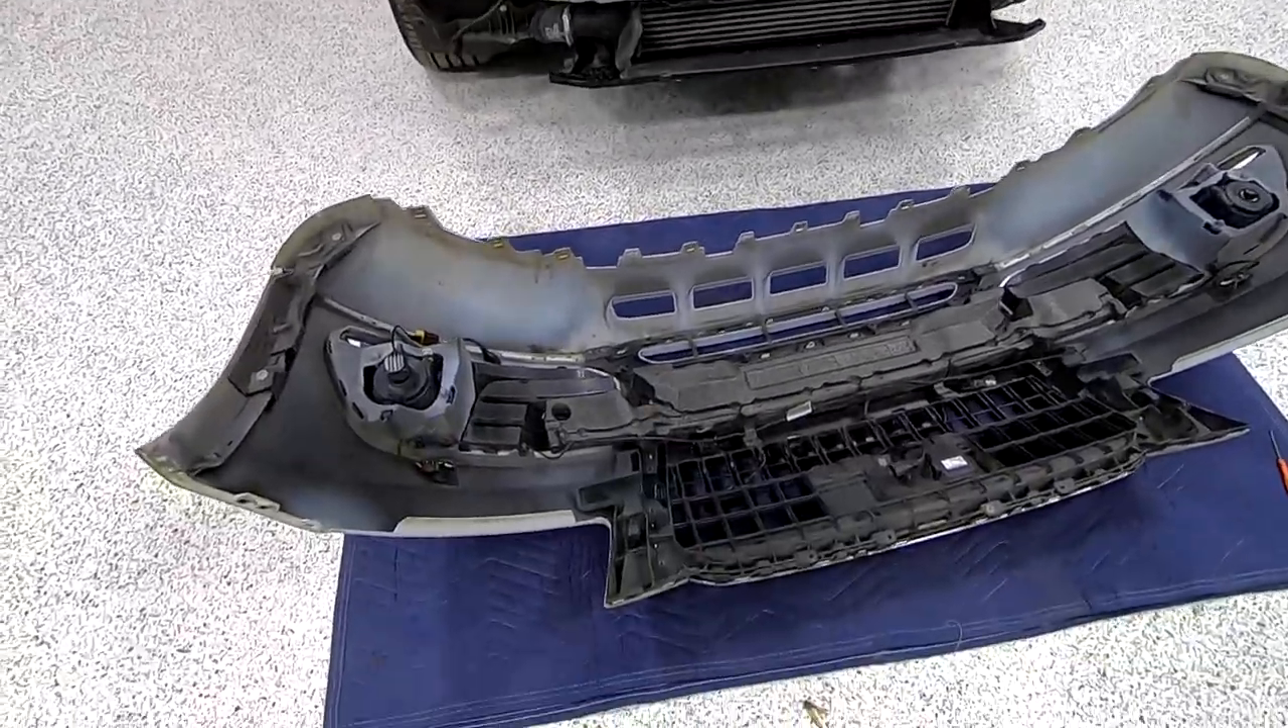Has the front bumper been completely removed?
Yes.